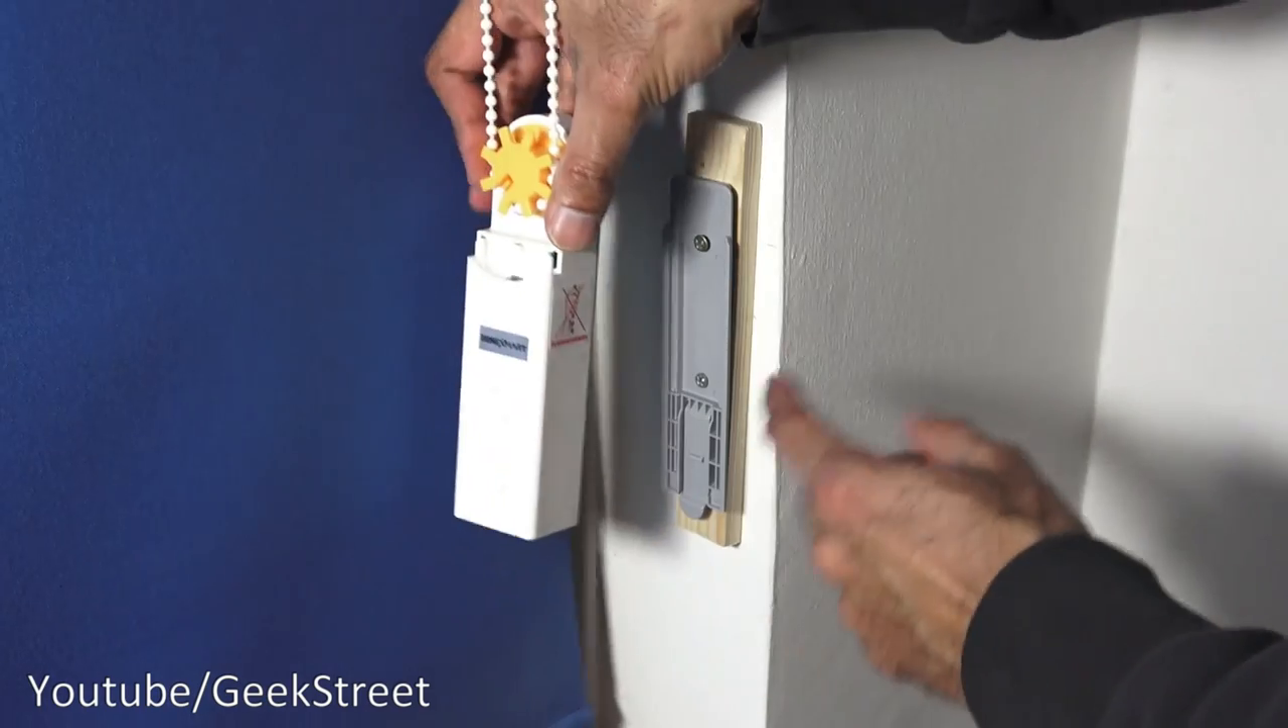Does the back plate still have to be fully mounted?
No.